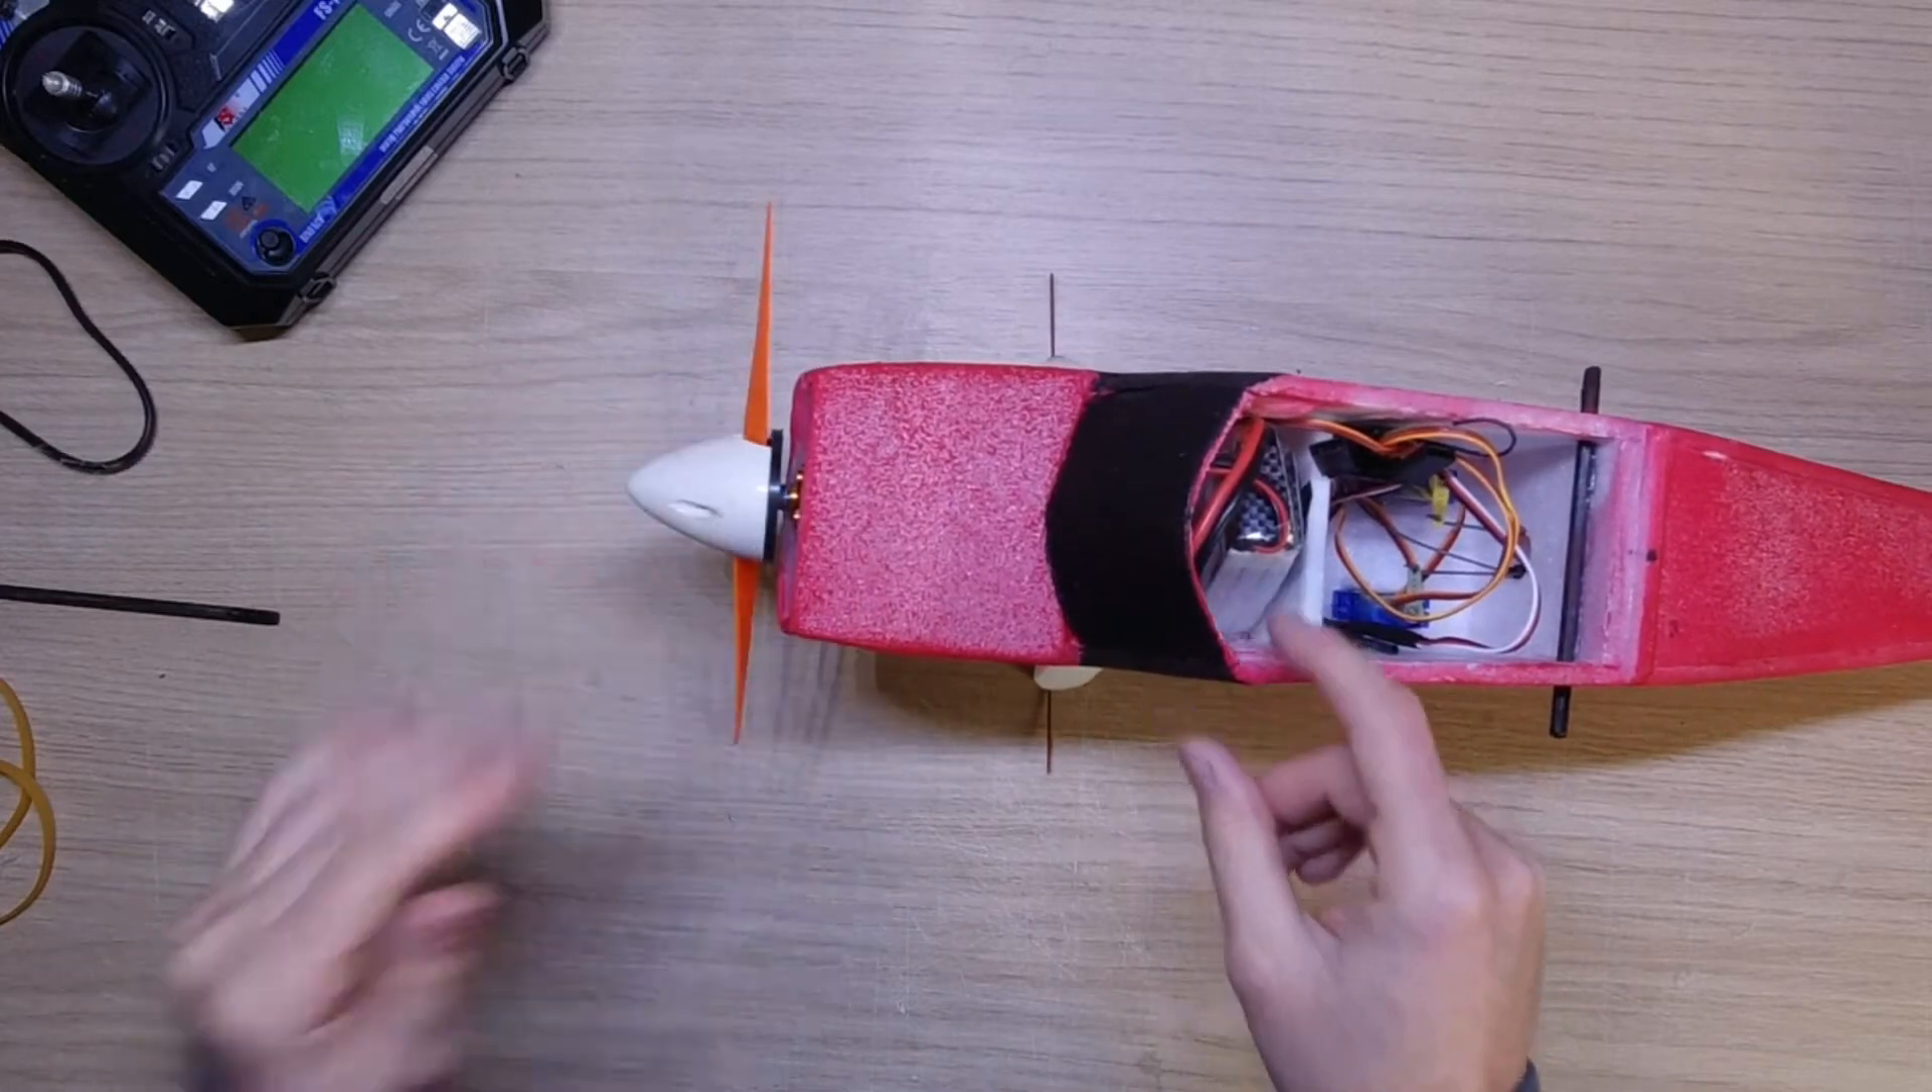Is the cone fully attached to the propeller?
Yes.